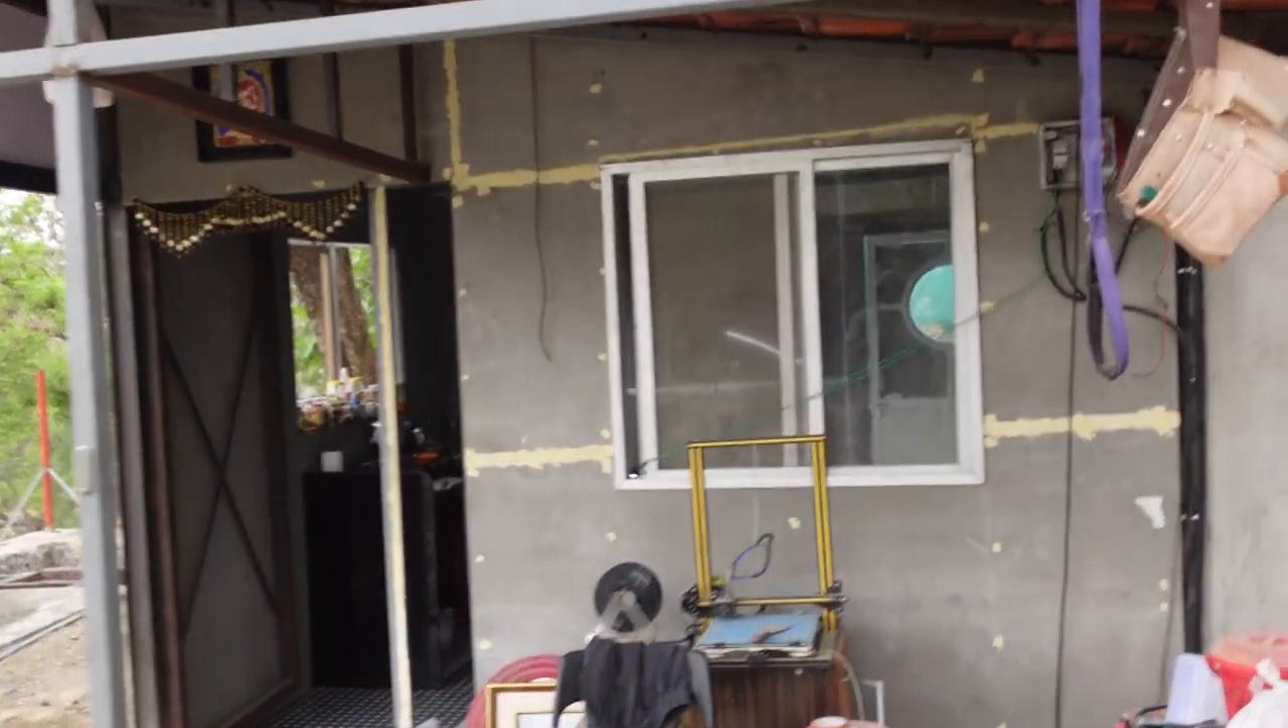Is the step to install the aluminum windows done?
Yes.